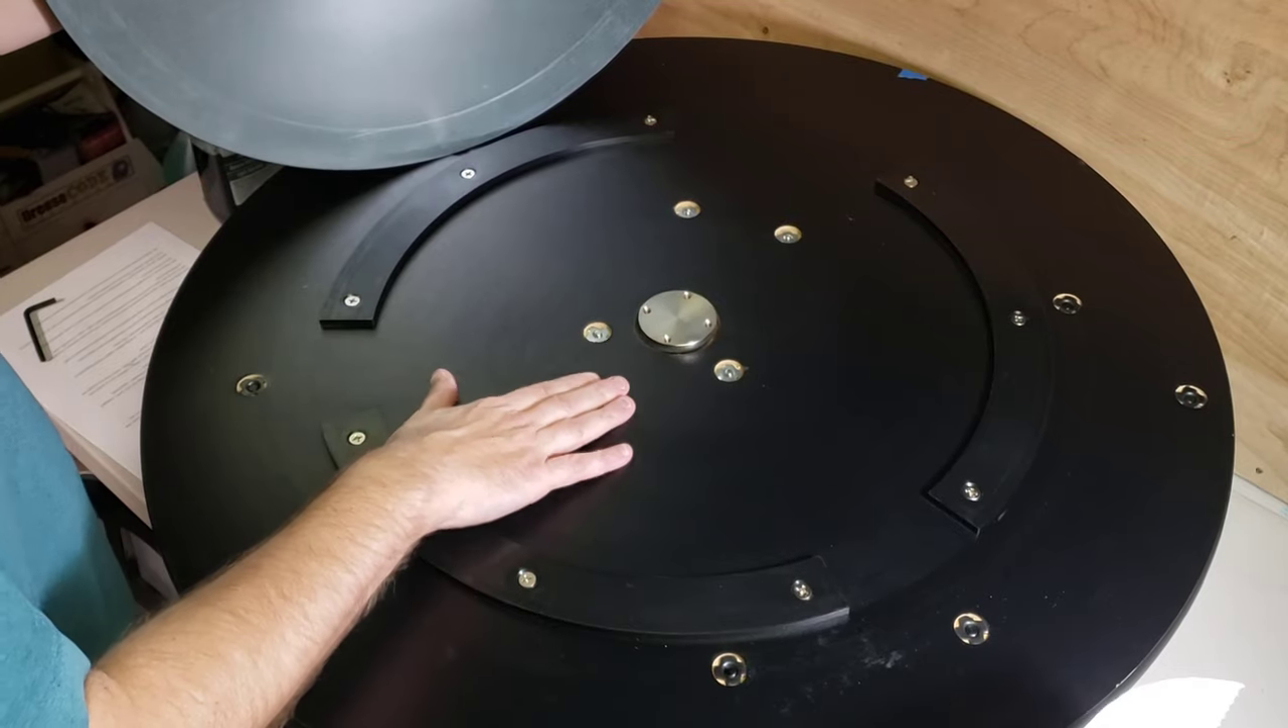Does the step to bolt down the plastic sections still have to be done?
No.